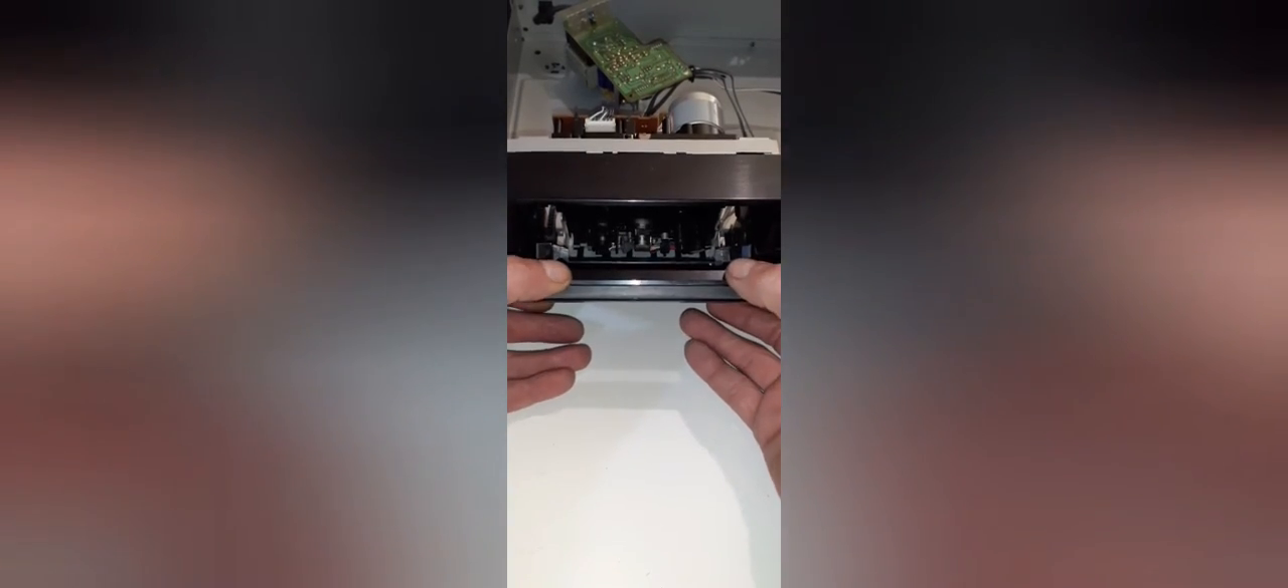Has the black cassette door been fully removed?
No.